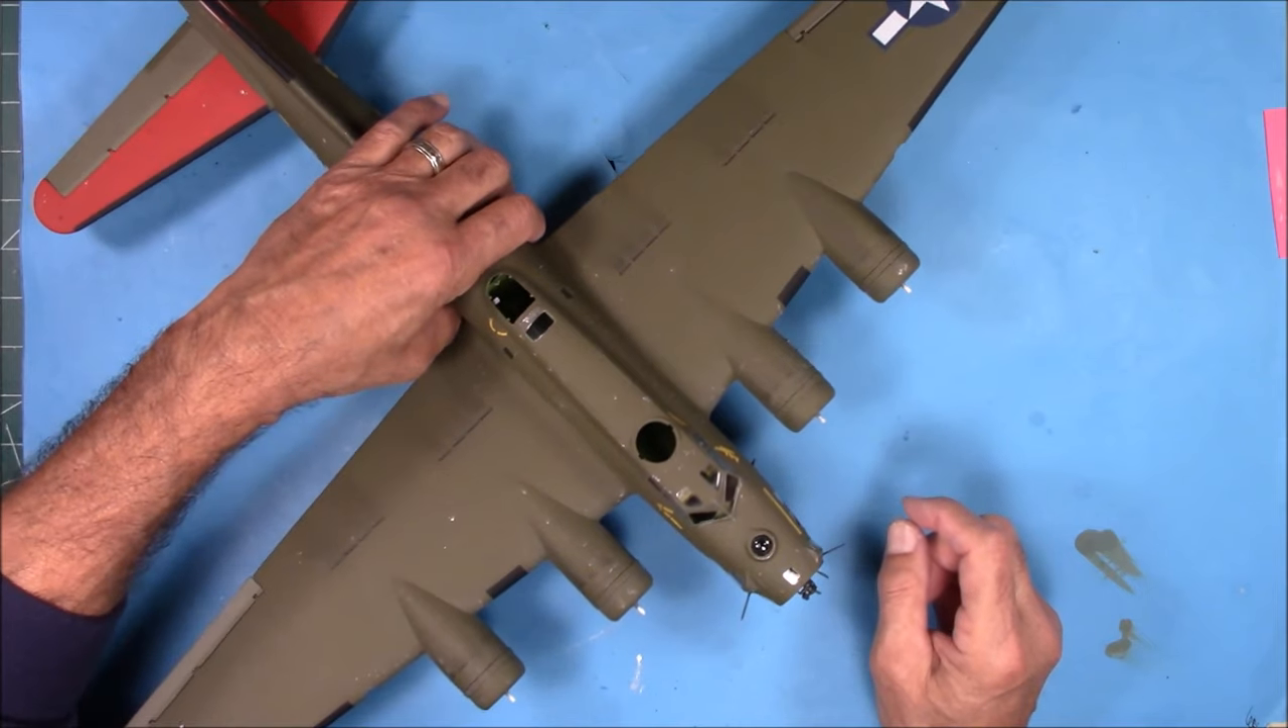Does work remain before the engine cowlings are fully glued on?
No.